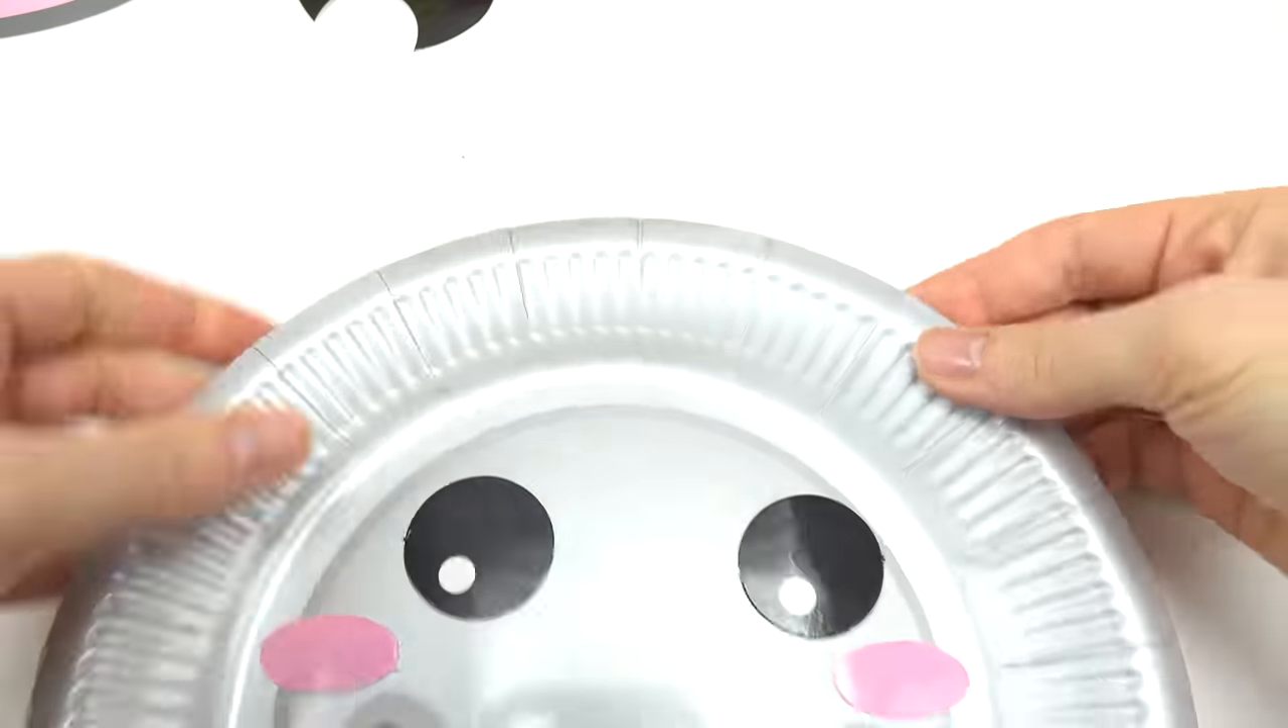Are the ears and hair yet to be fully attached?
Yes.